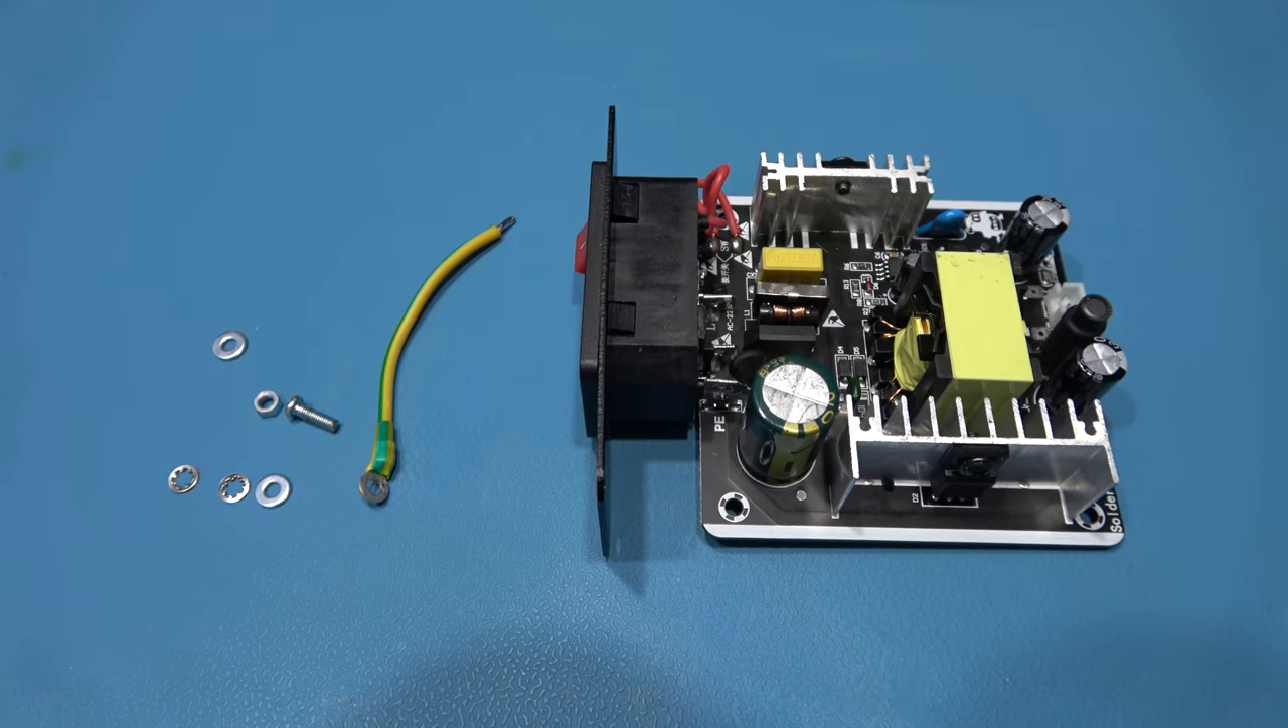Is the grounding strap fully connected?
No.